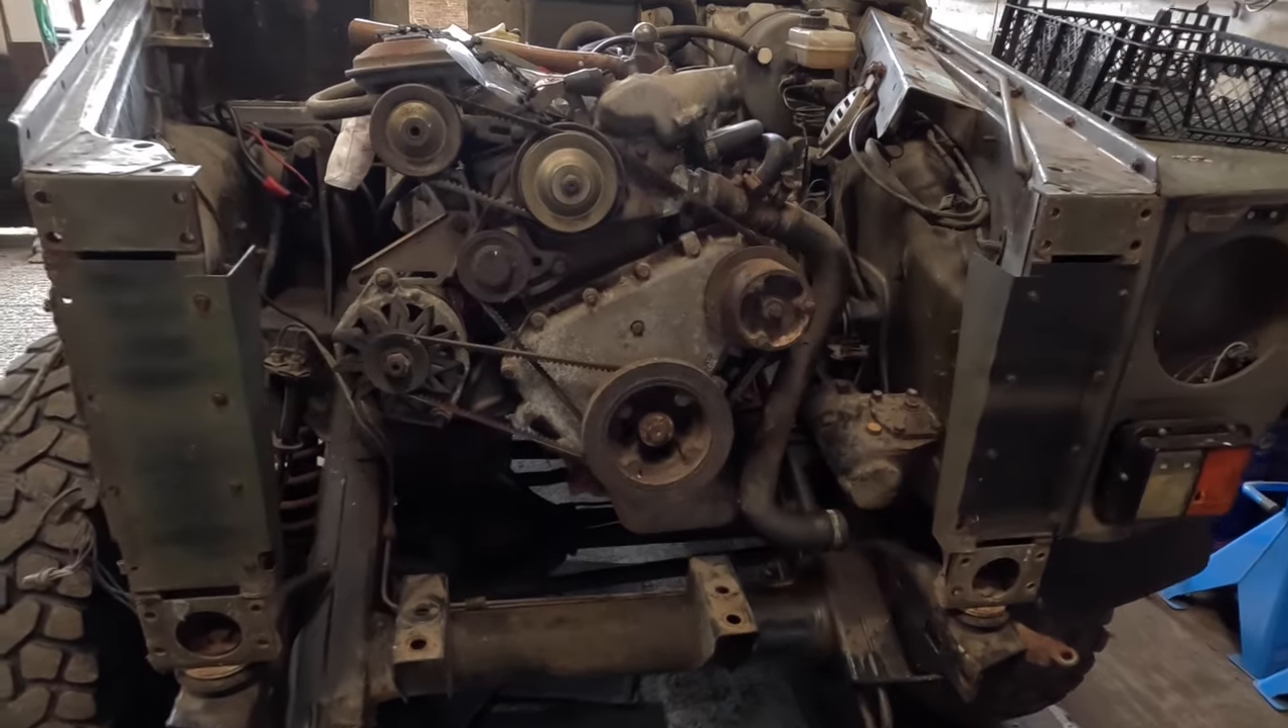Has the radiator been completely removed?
Yes.